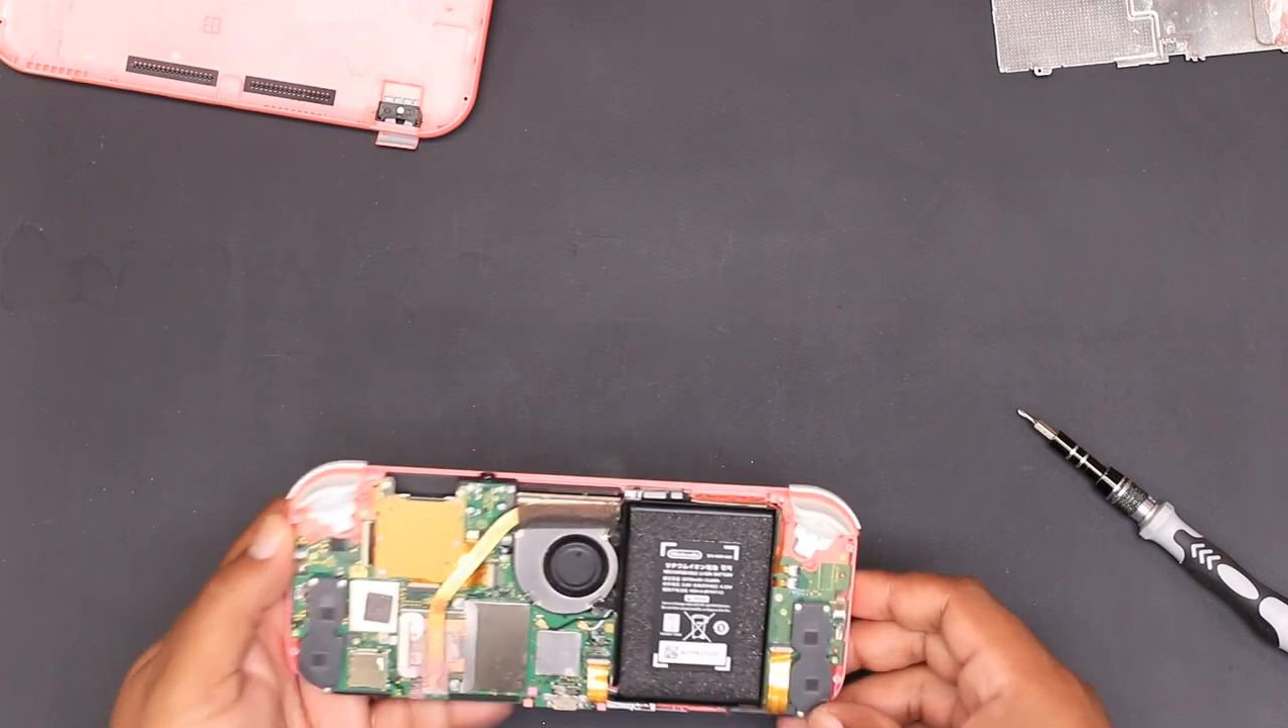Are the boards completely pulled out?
No.